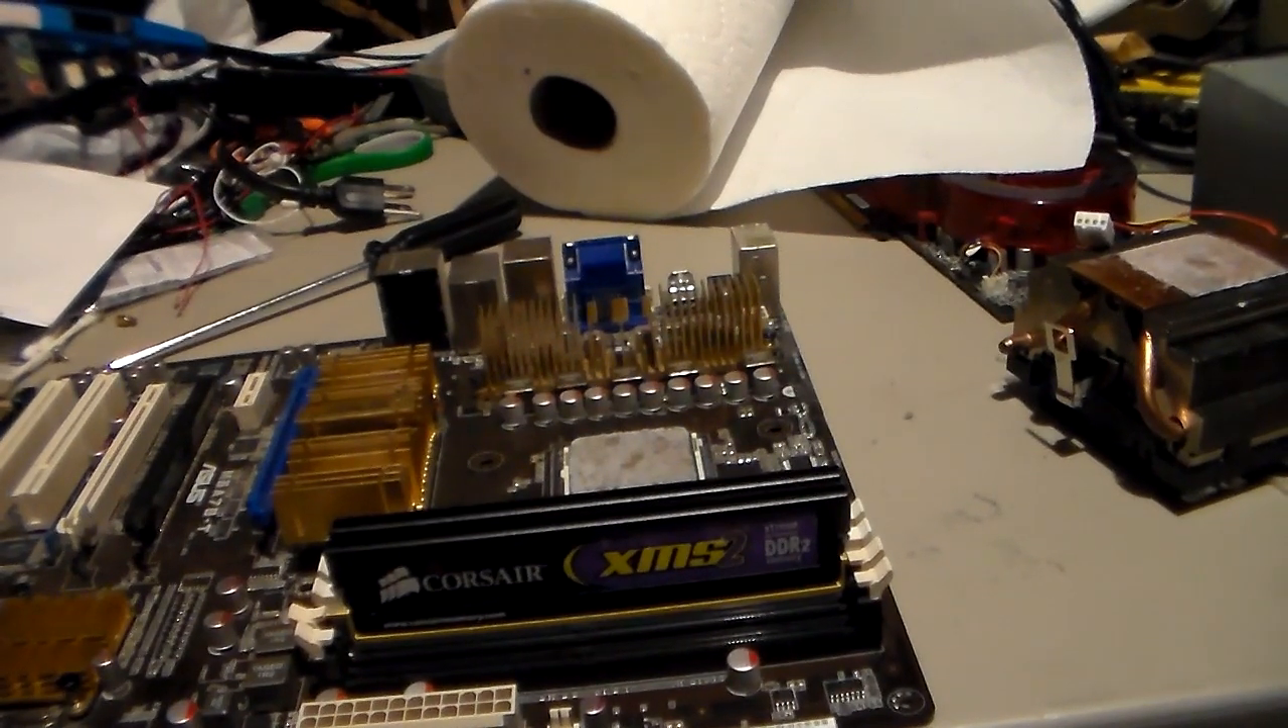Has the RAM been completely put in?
Yes.